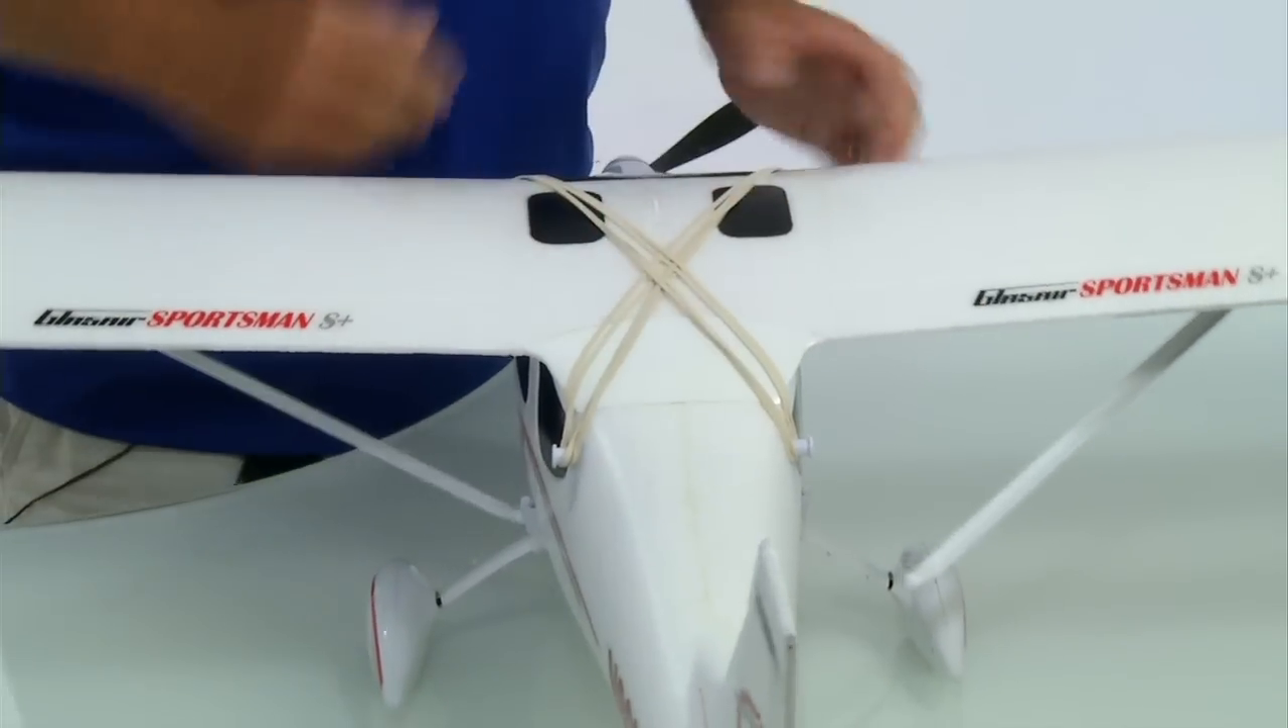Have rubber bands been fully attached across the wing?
Yes.